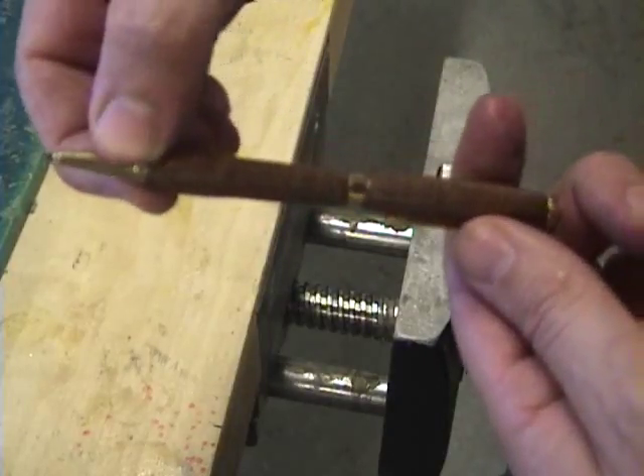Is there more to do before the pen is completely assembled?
No.